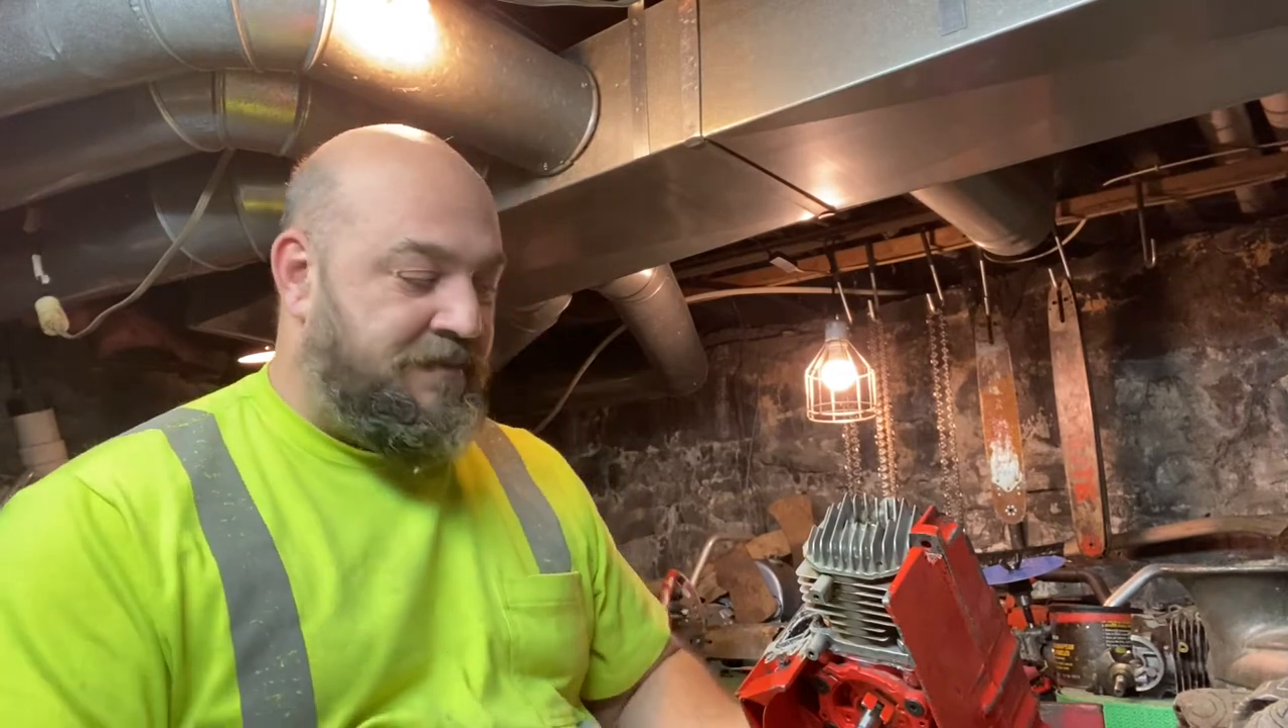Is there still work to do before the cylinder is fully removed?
Yes.